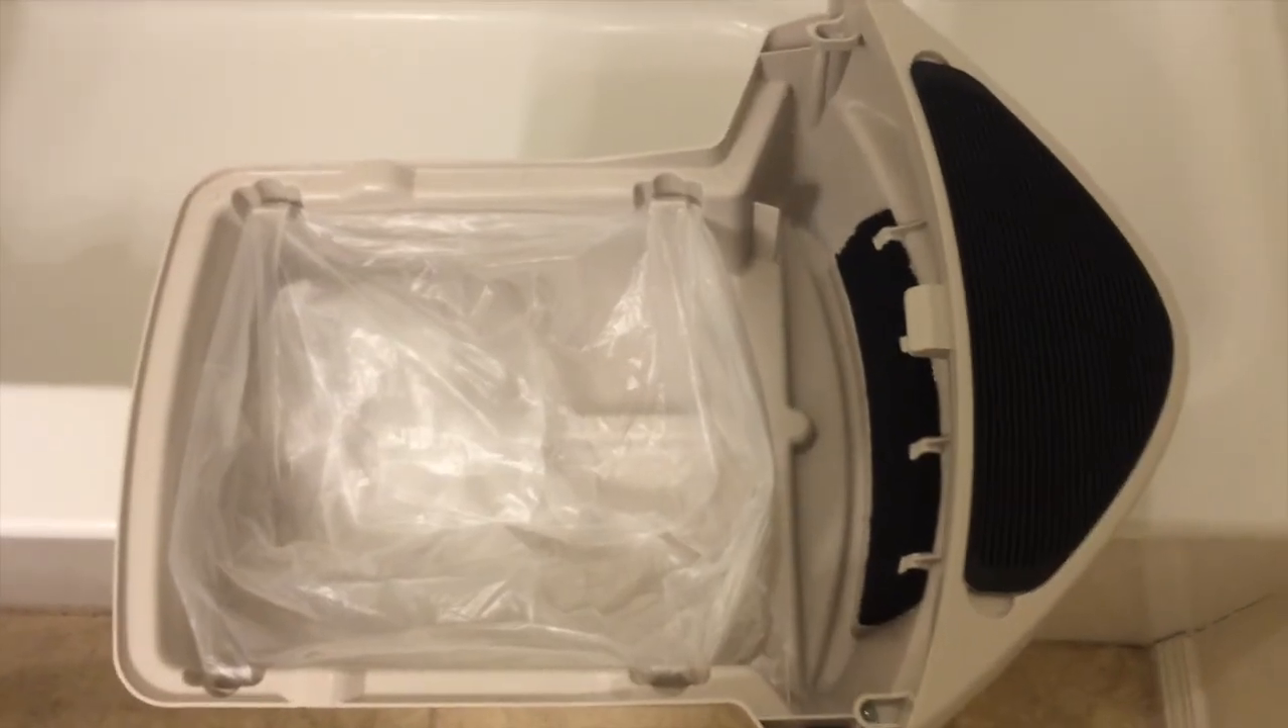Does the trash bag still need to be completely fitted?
No.